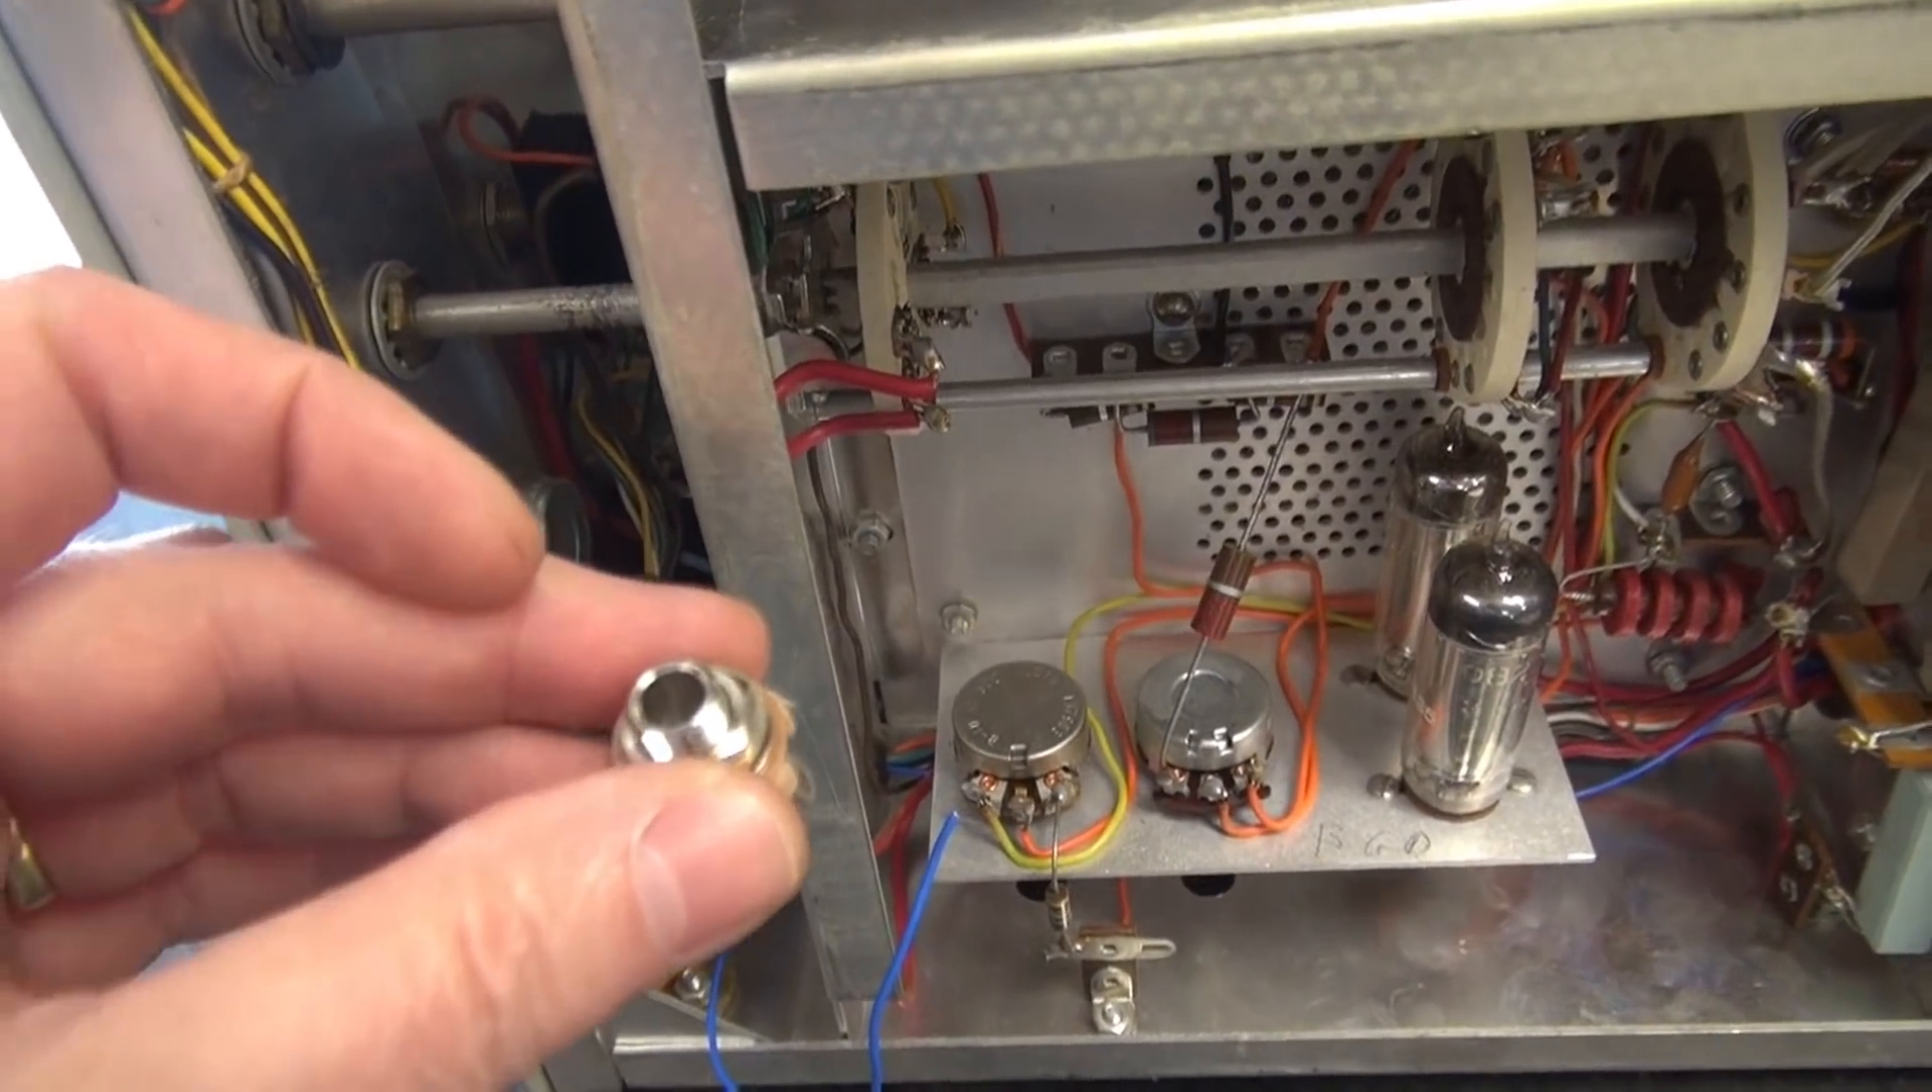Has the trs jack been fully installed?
No.